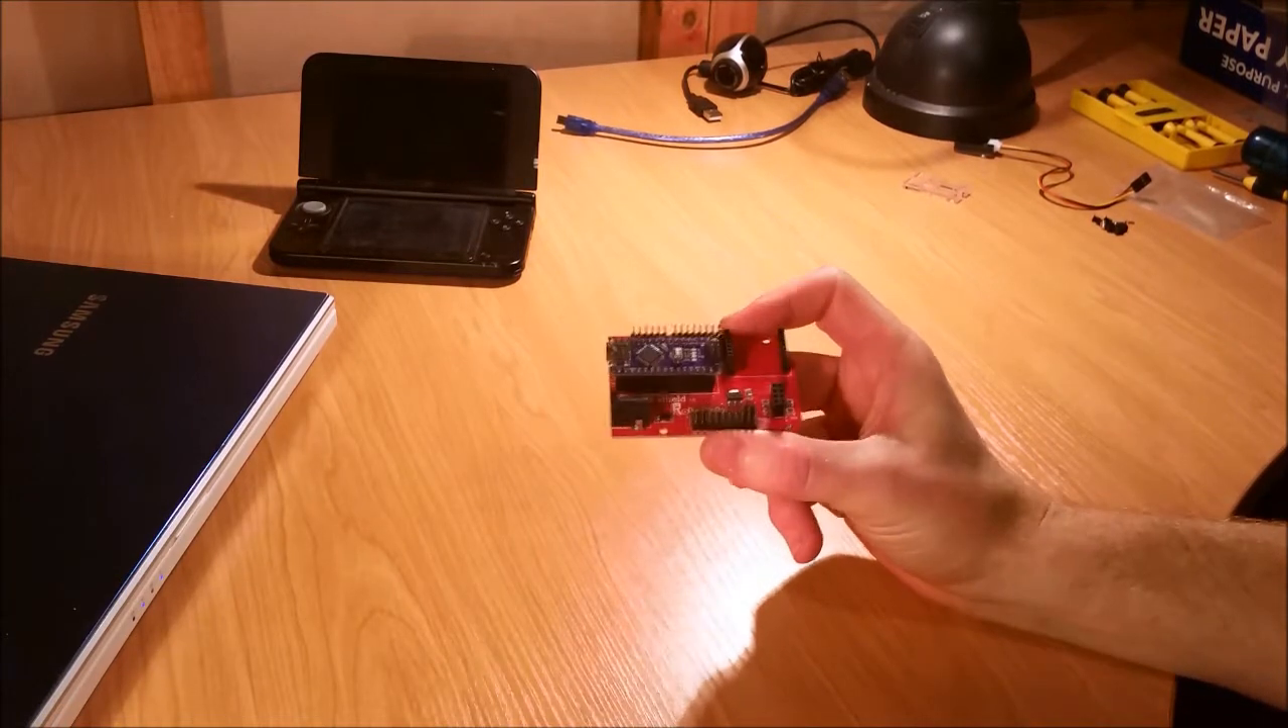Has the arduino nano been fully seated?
Yes.